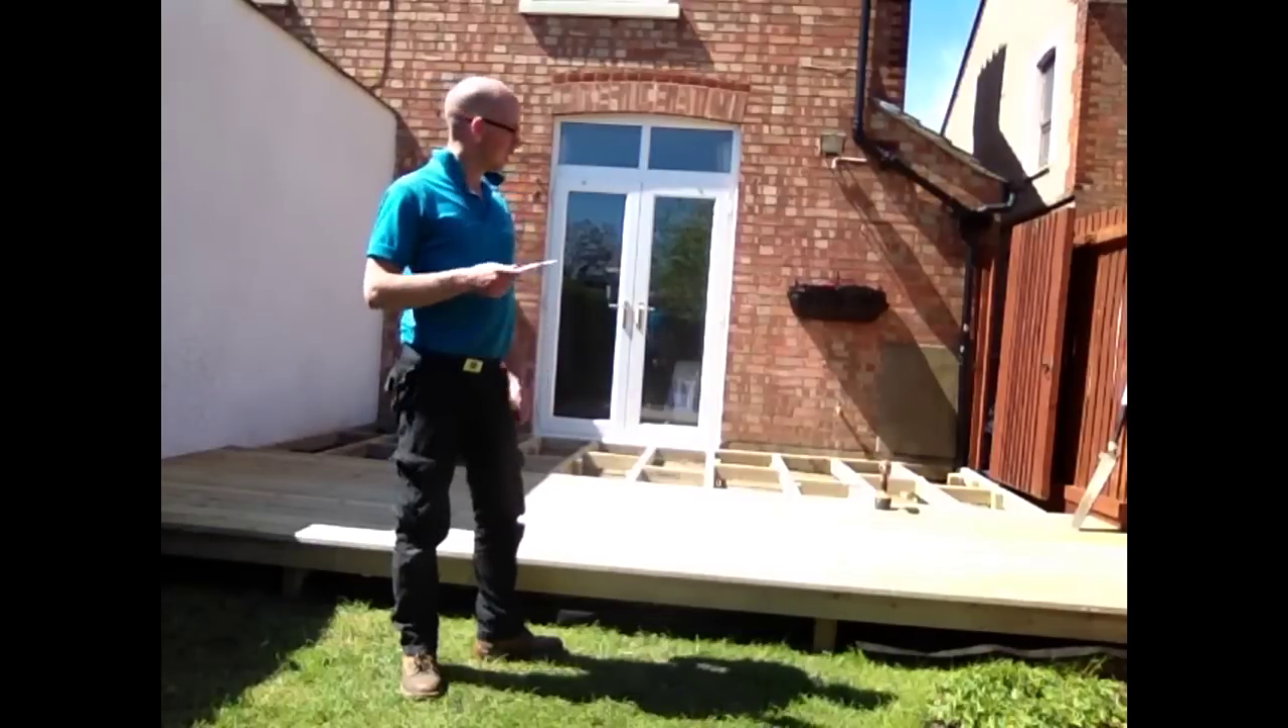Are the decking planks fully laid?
No.